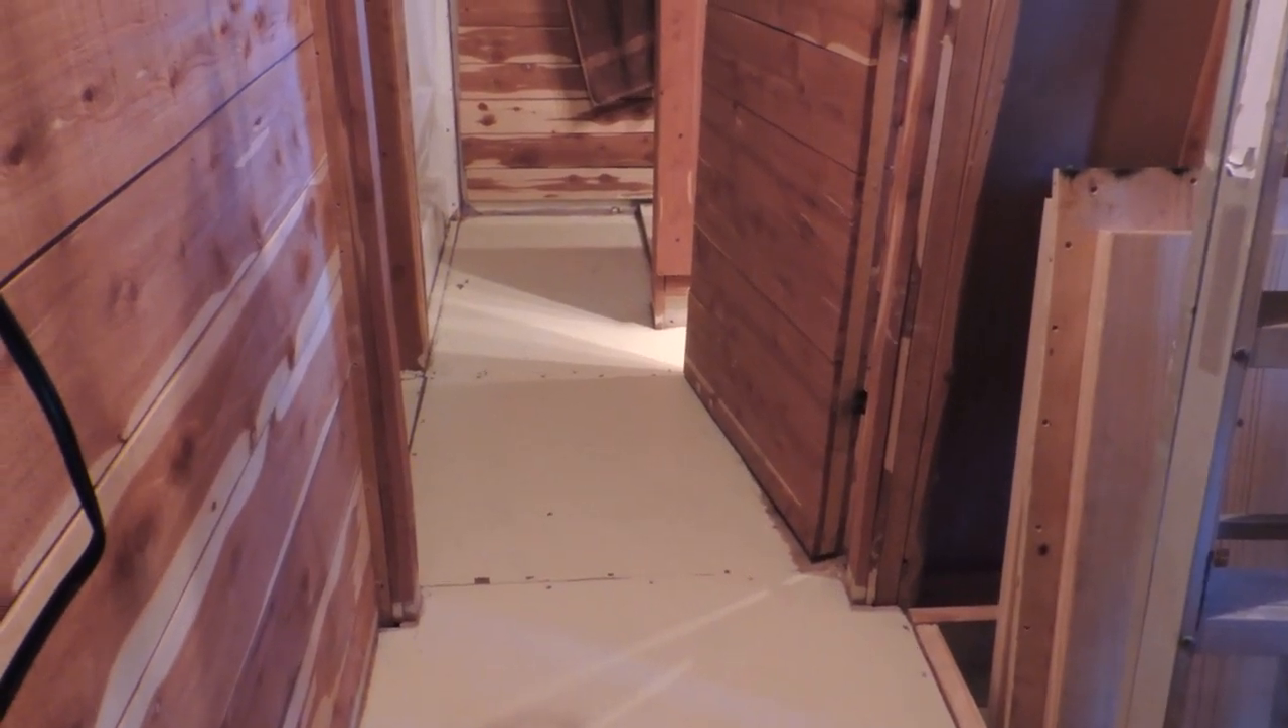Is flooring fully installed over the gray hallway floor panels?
No.